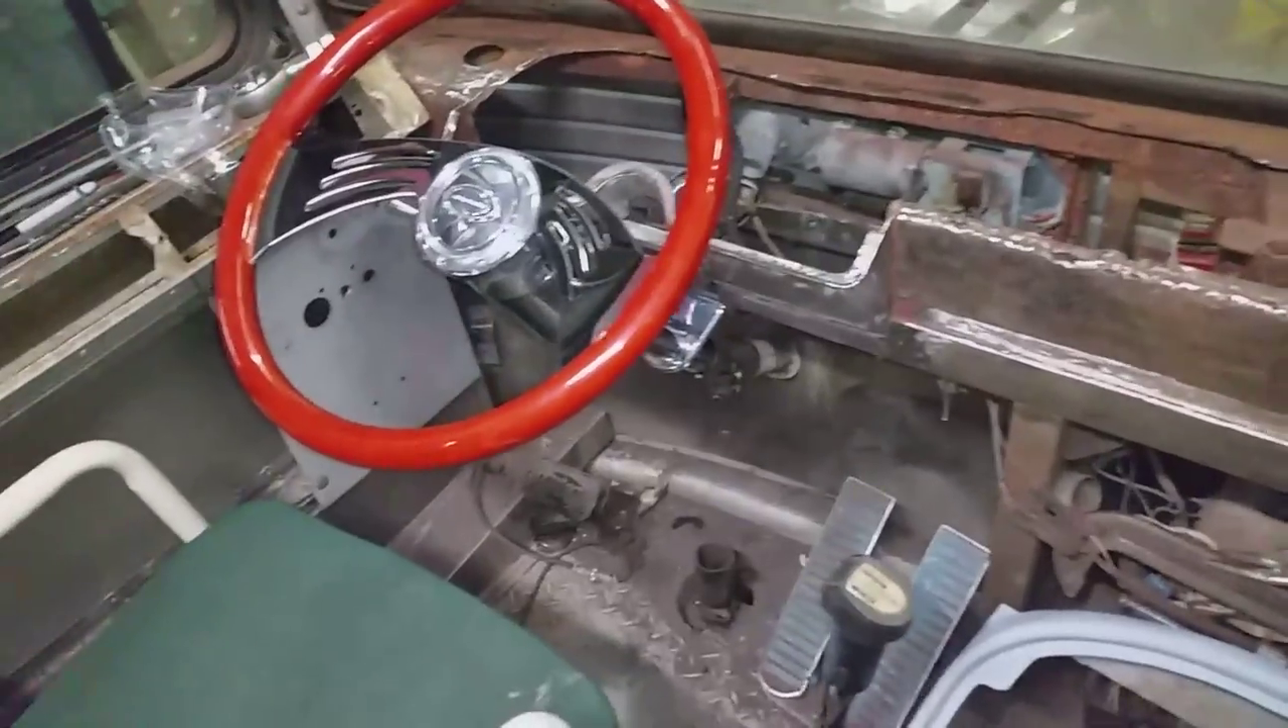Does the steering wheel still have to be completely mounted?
No.